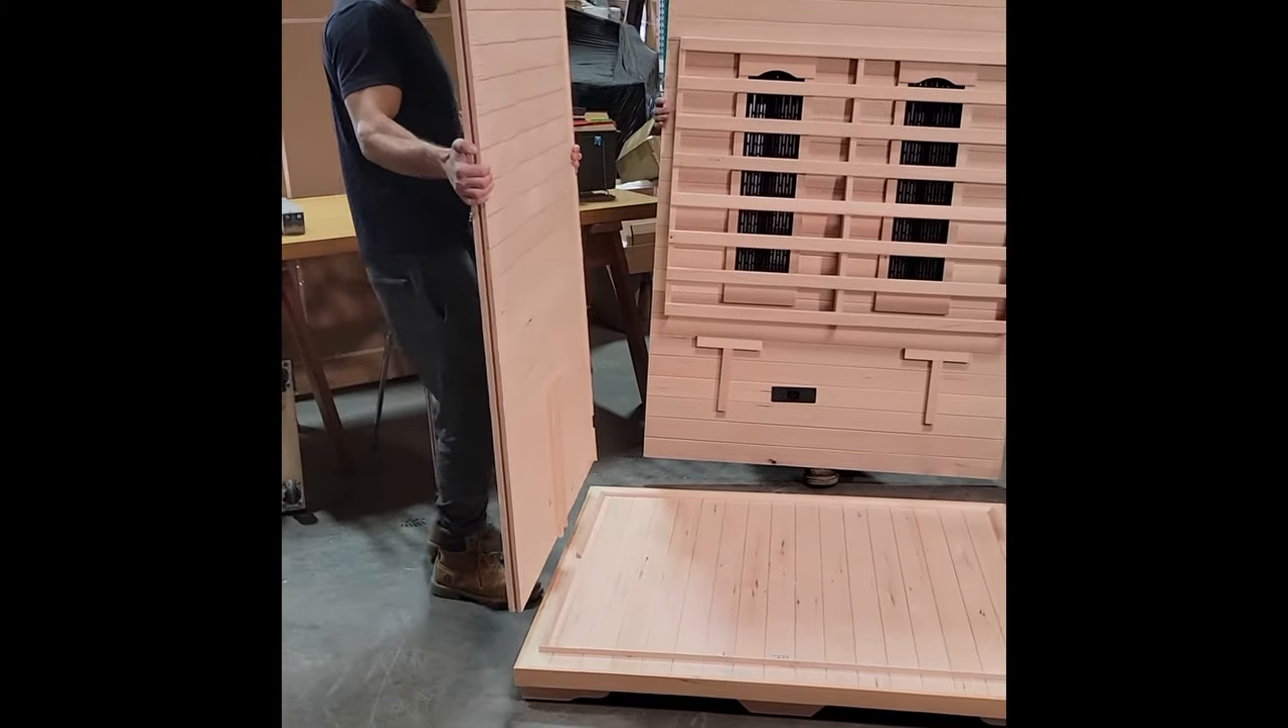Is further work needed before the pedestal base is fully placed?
No.